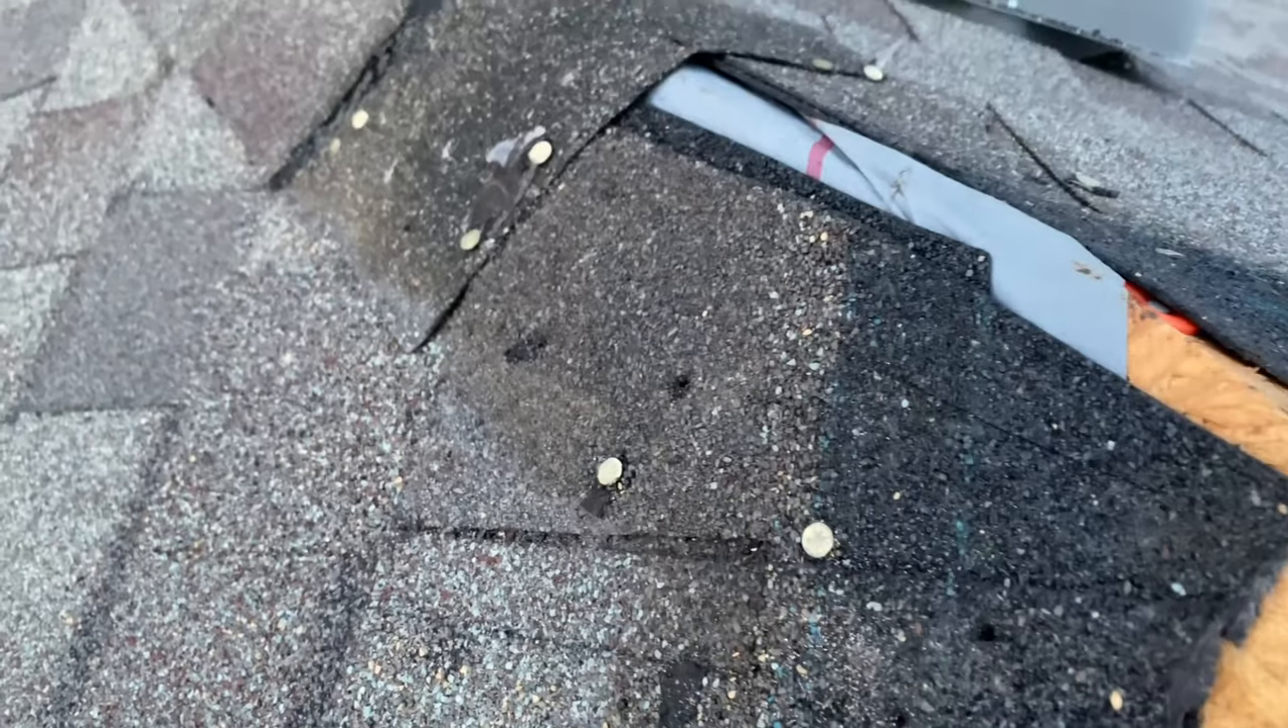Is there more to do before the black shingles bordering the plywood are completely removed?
Yes.